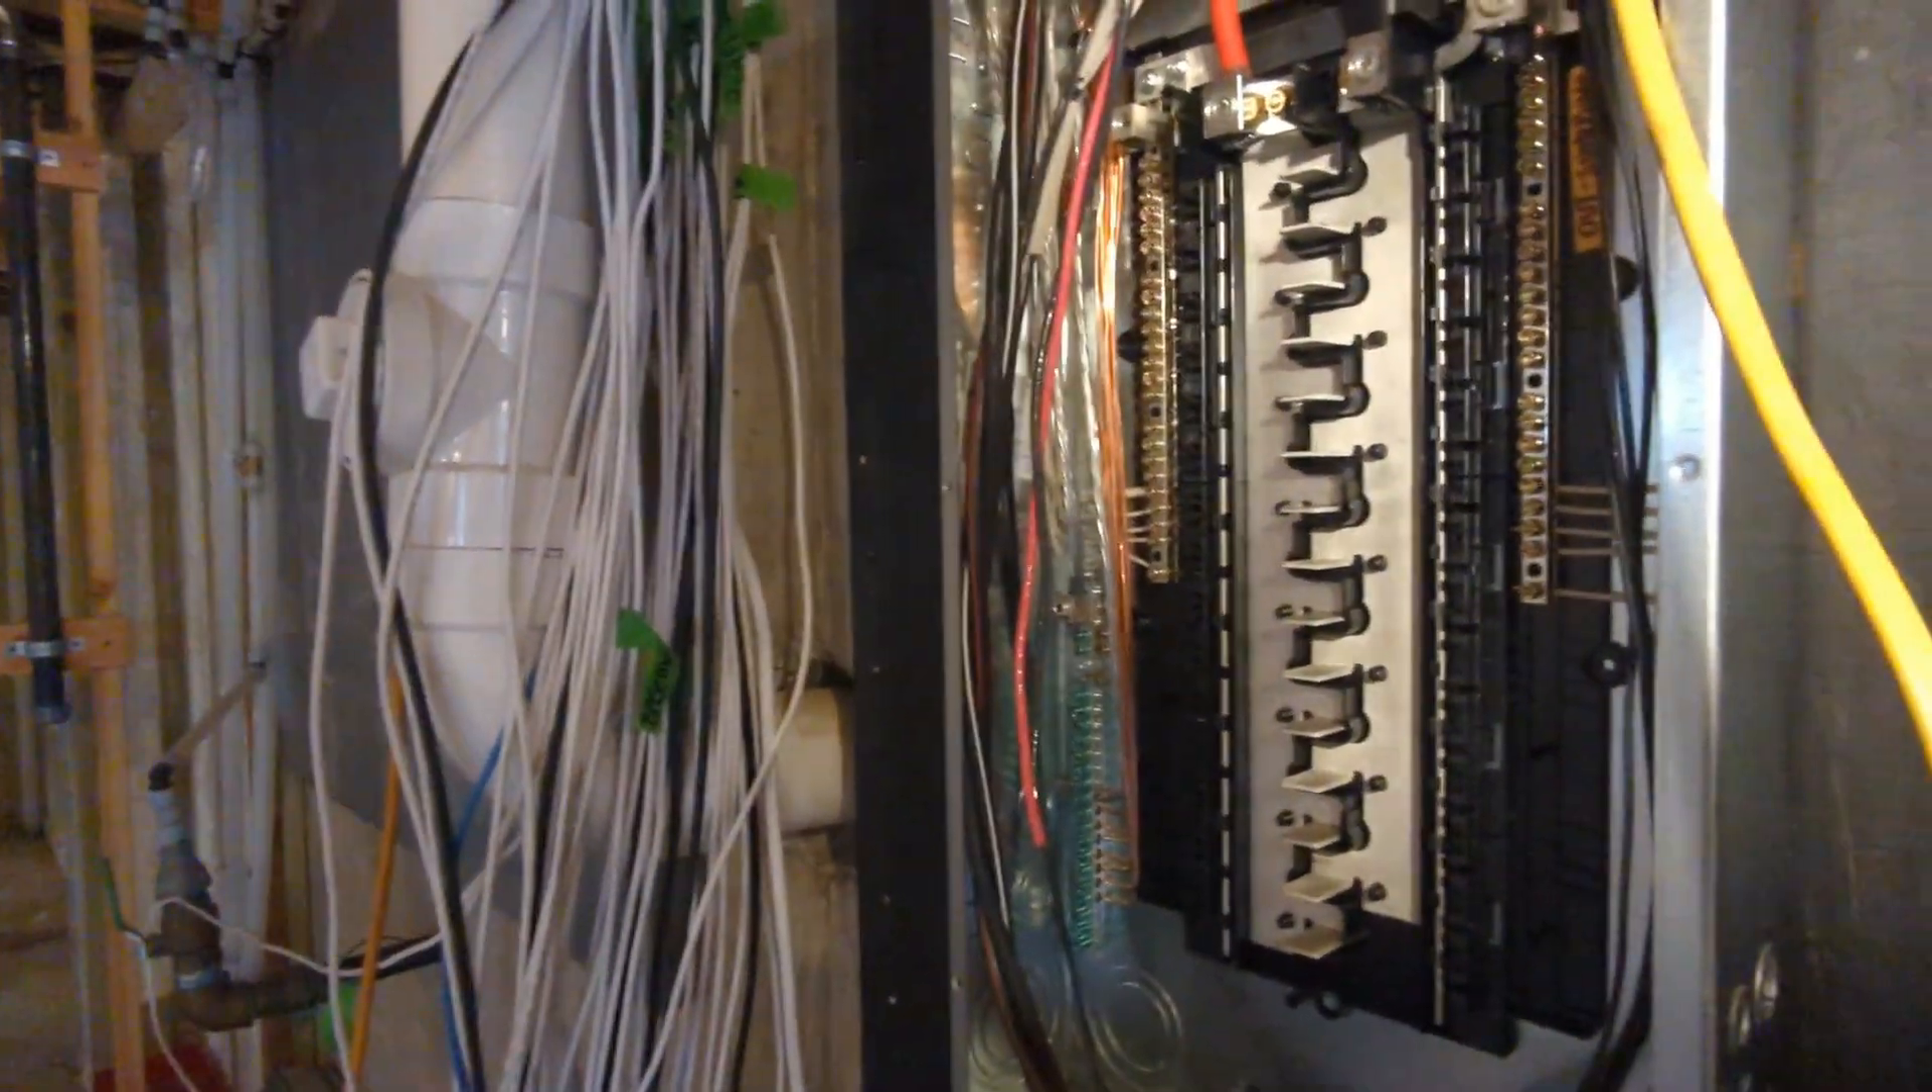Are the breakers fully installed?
No.